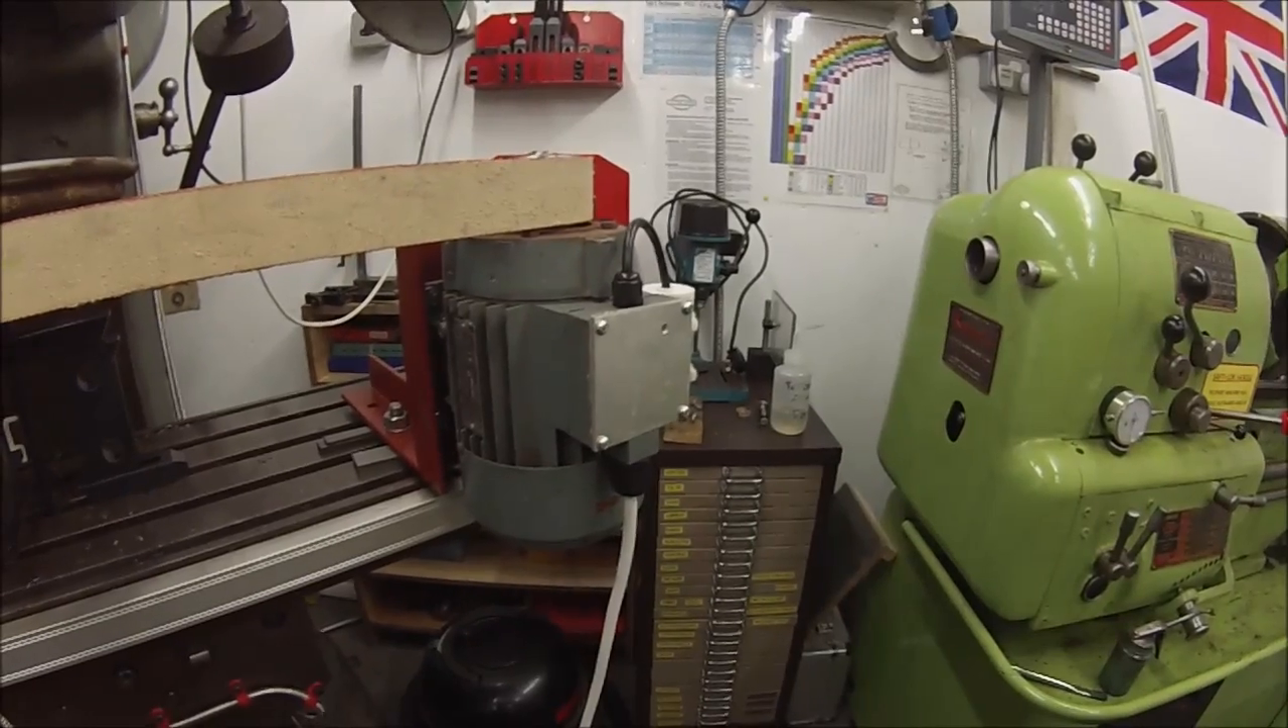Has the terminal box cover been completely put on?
Yes.